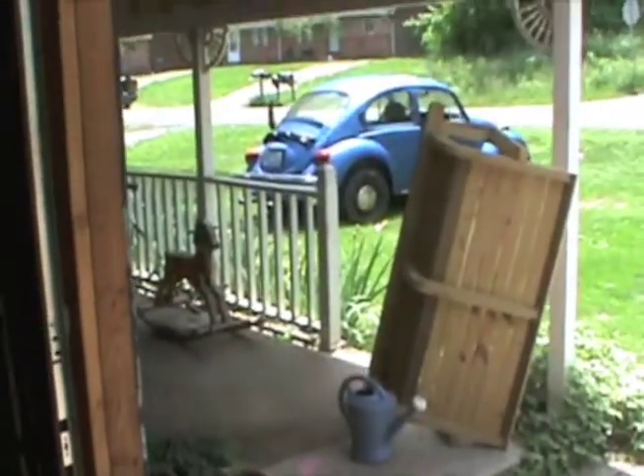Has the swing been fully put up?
No.